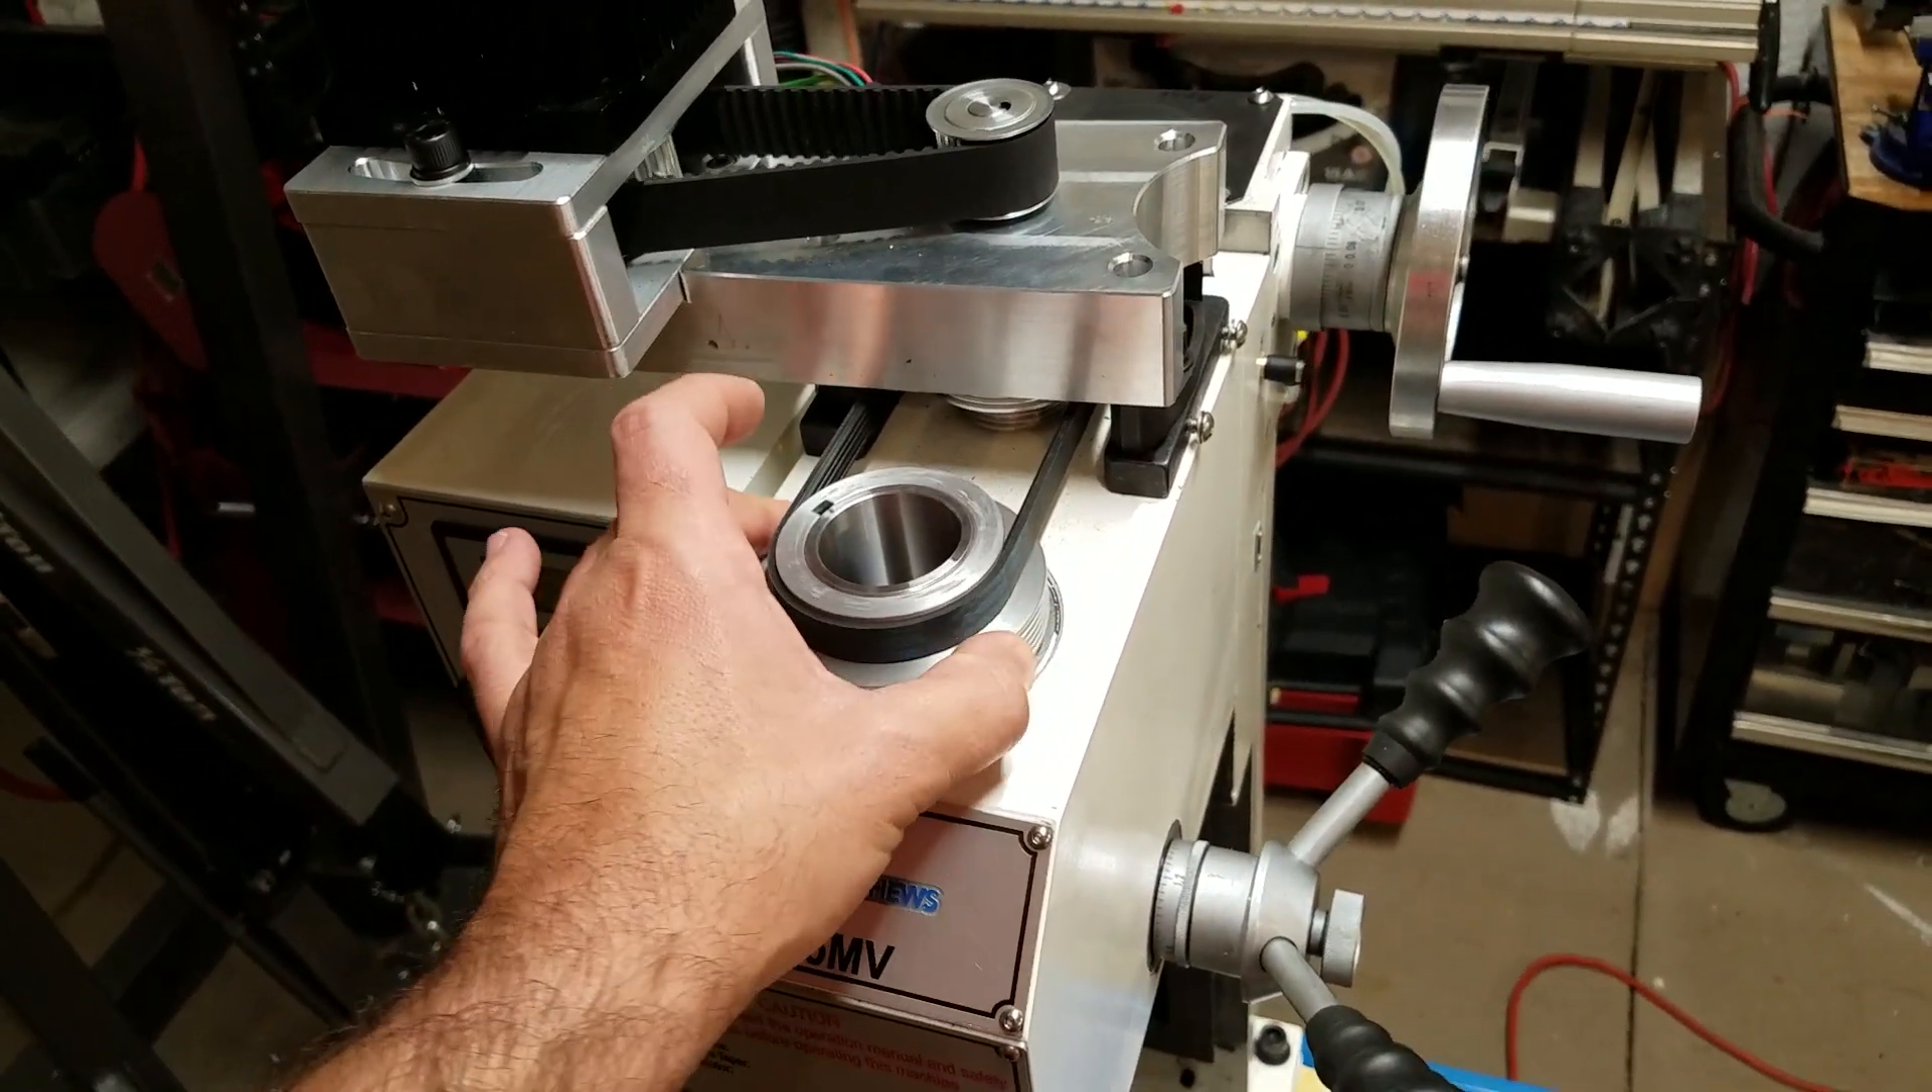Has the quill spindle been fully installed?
No.